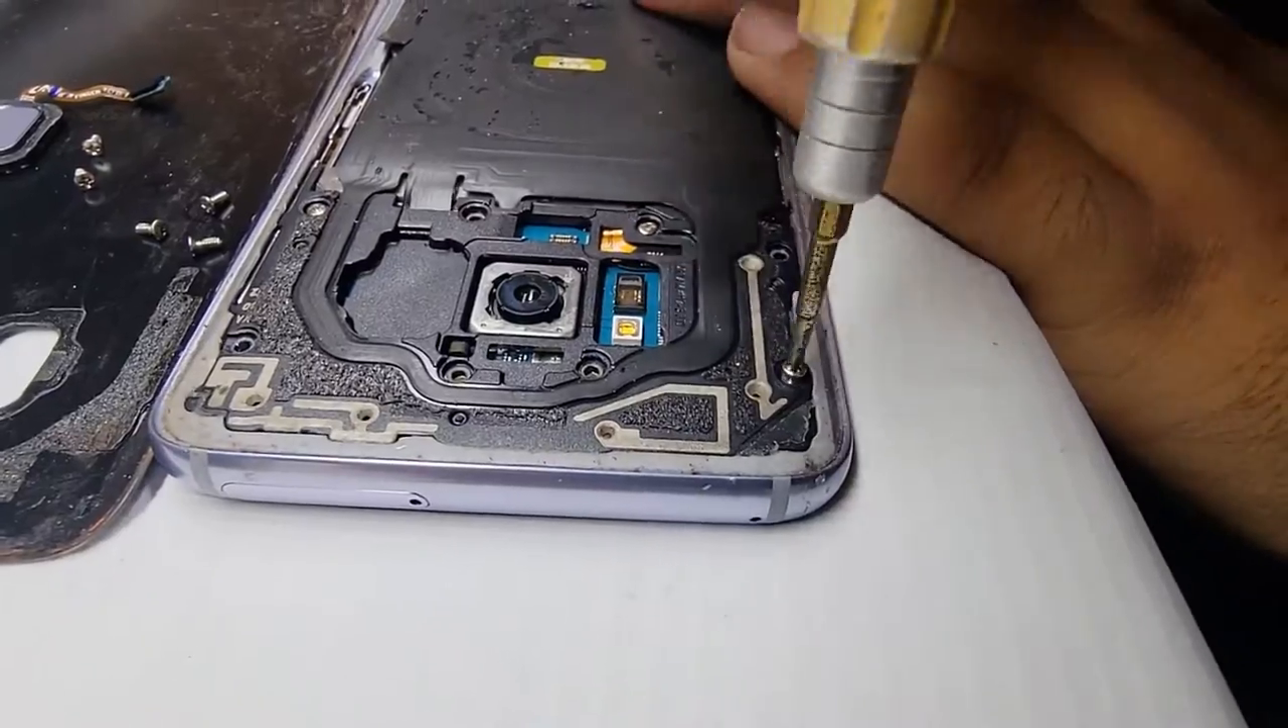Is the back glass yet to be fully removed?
No.